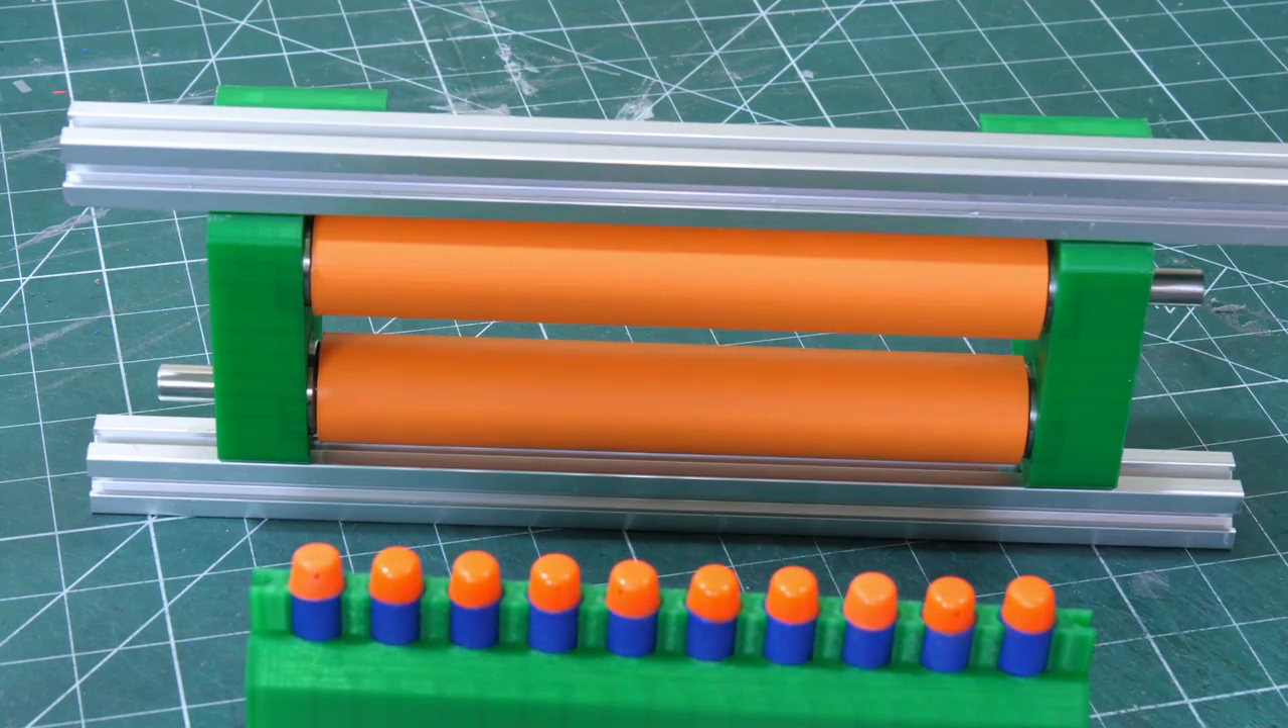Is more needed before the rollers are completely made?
No.